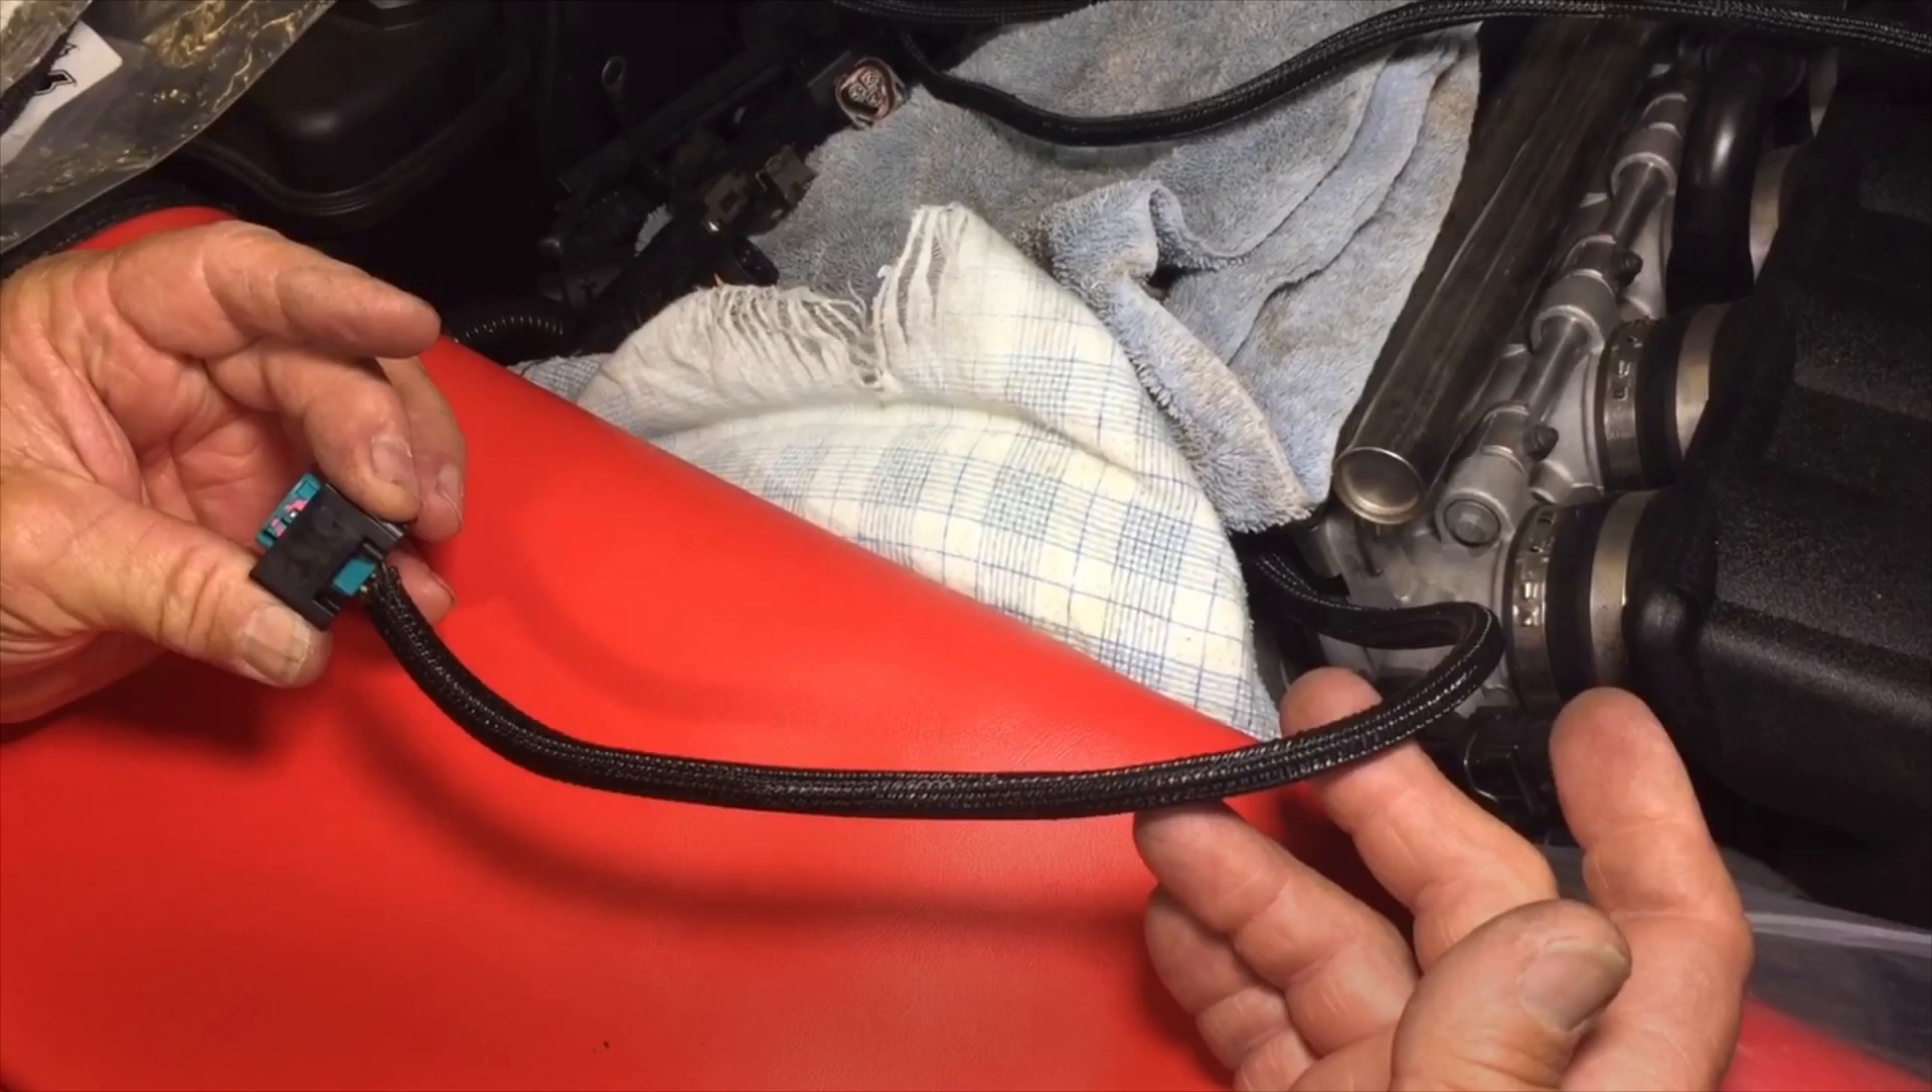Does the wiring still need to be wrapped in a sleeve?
No.